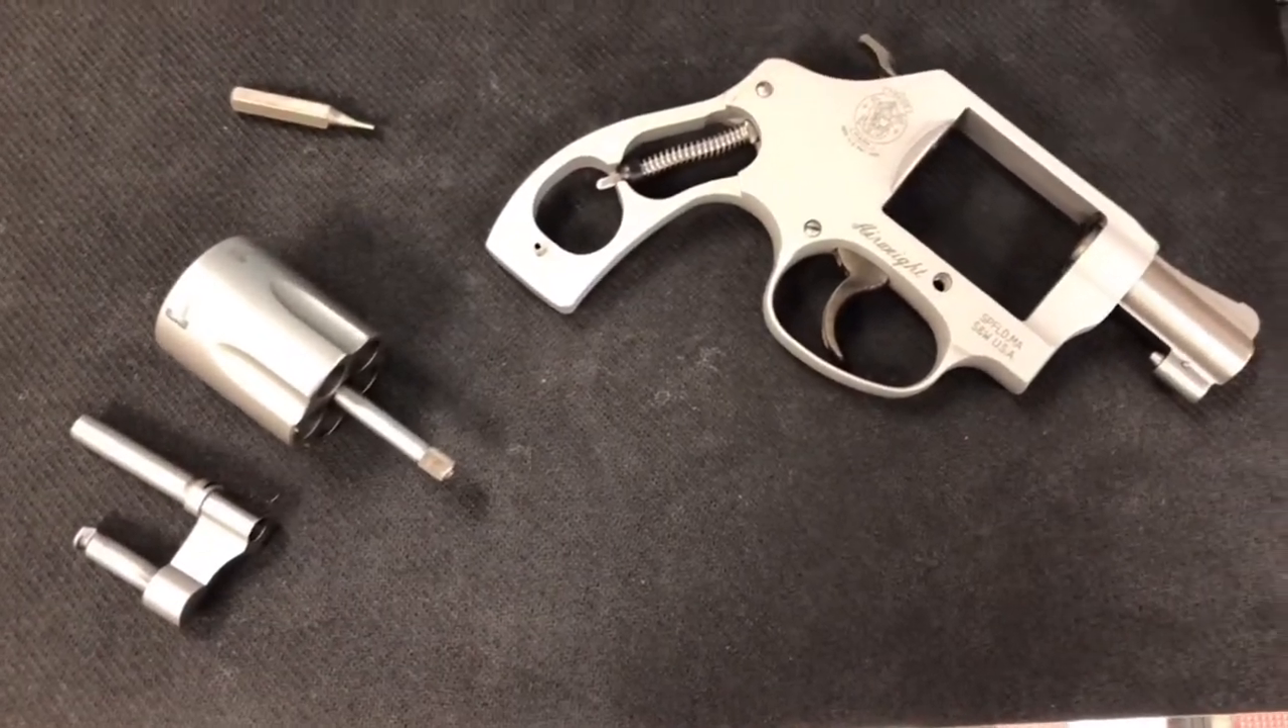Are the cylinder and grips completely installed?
No.